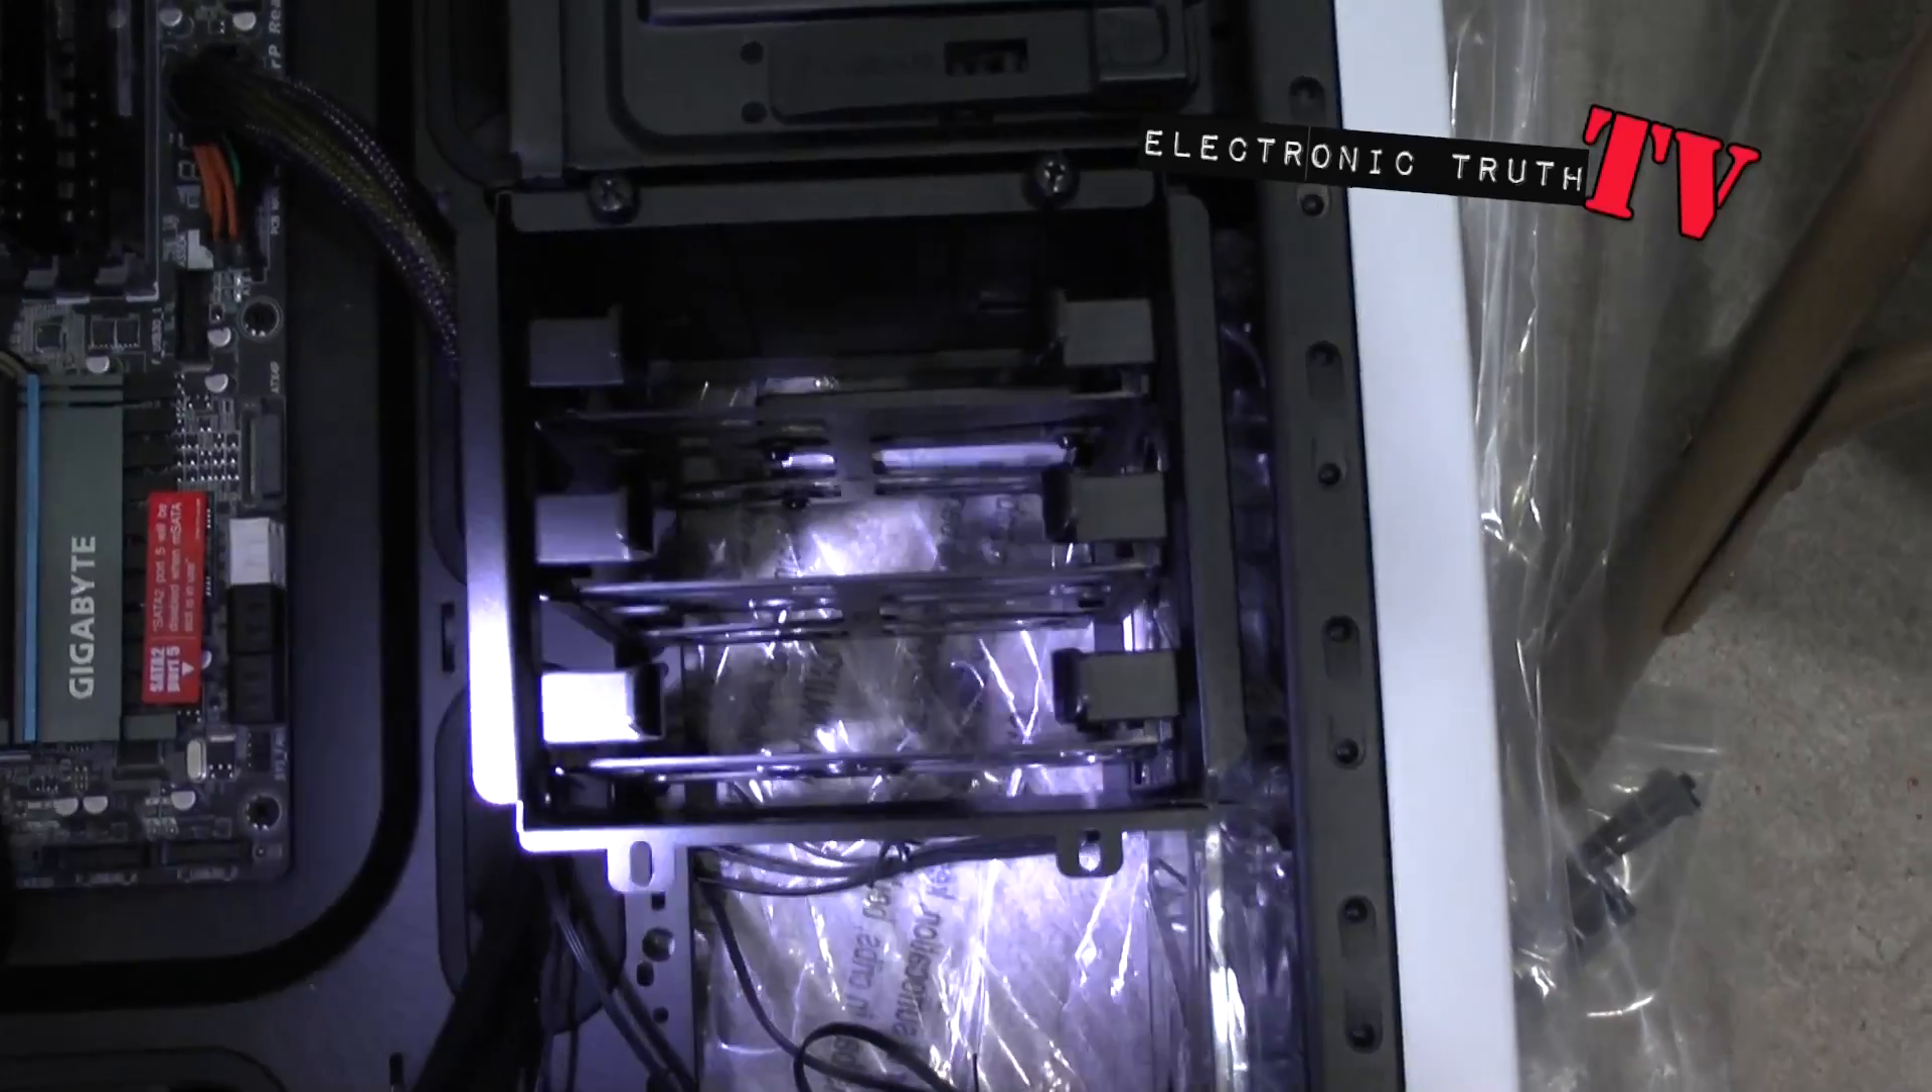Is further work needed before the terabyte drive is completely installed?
Yes.